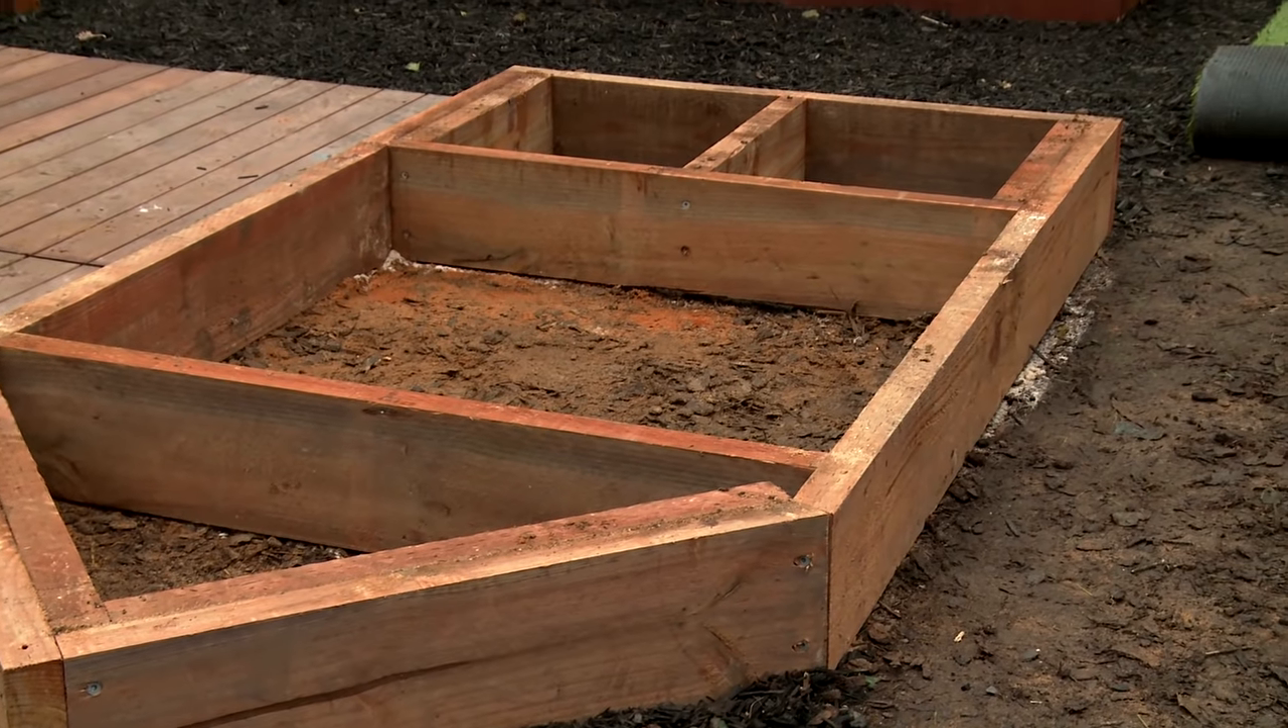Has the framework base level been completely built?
Yes.